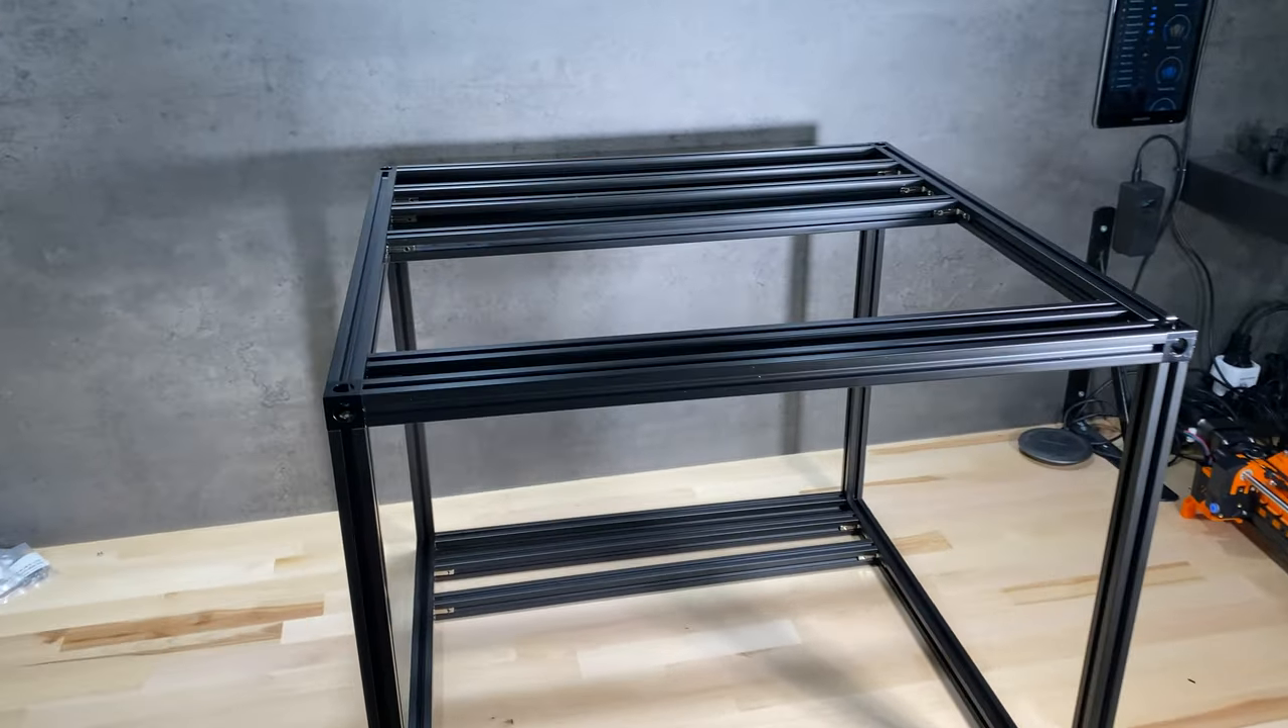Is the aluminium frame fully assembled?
Yes.